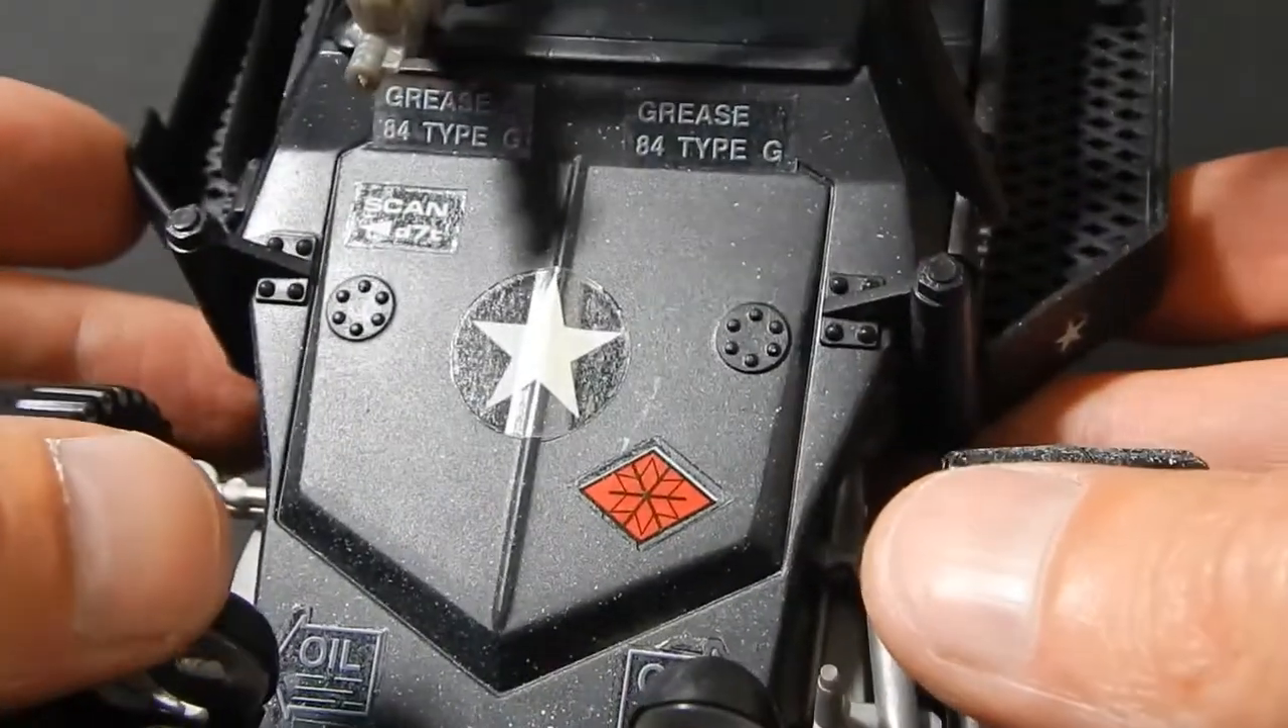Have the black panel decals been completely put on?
Yes.